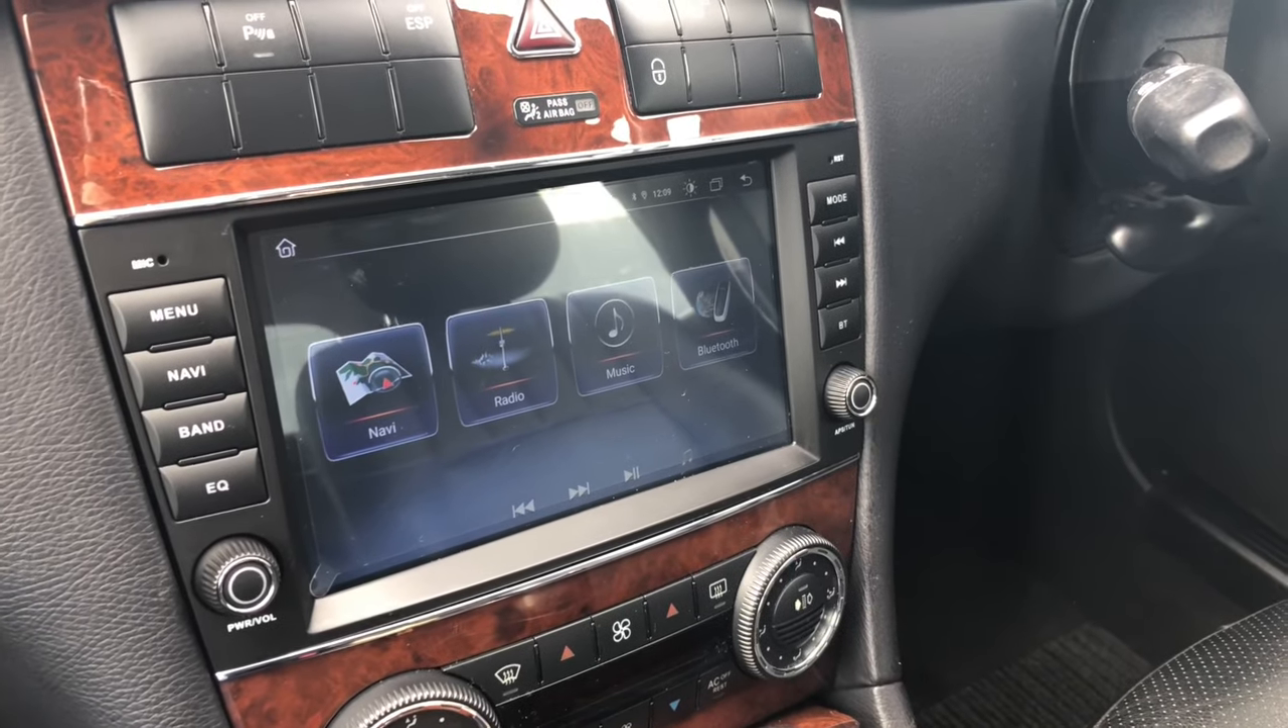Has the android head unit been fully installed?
Yes.